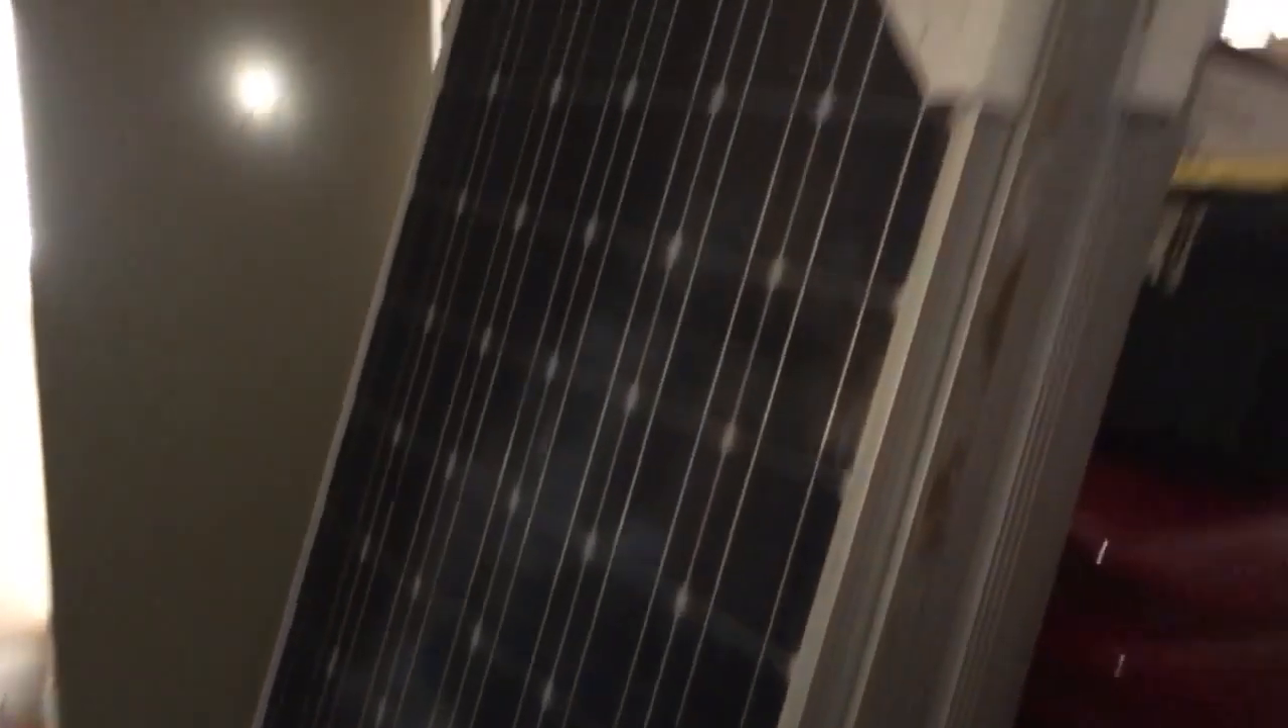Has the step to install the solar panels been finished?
No.